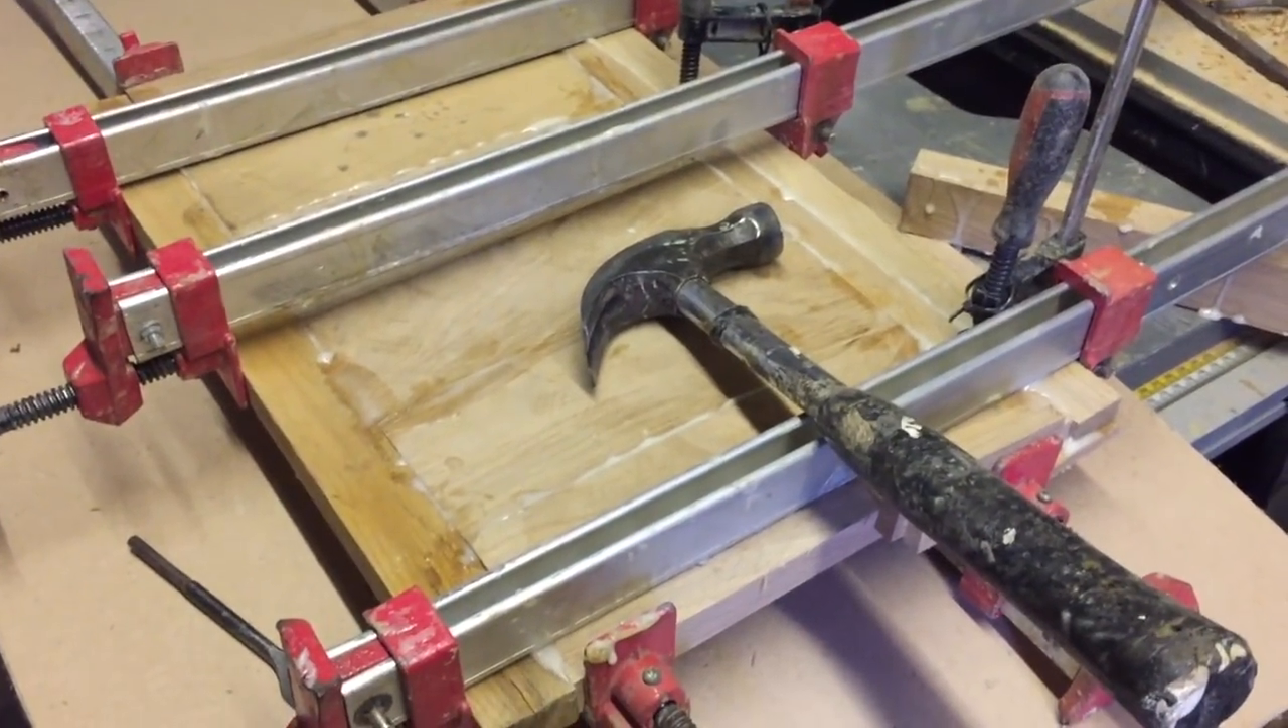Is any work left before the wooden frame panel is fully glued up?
No.